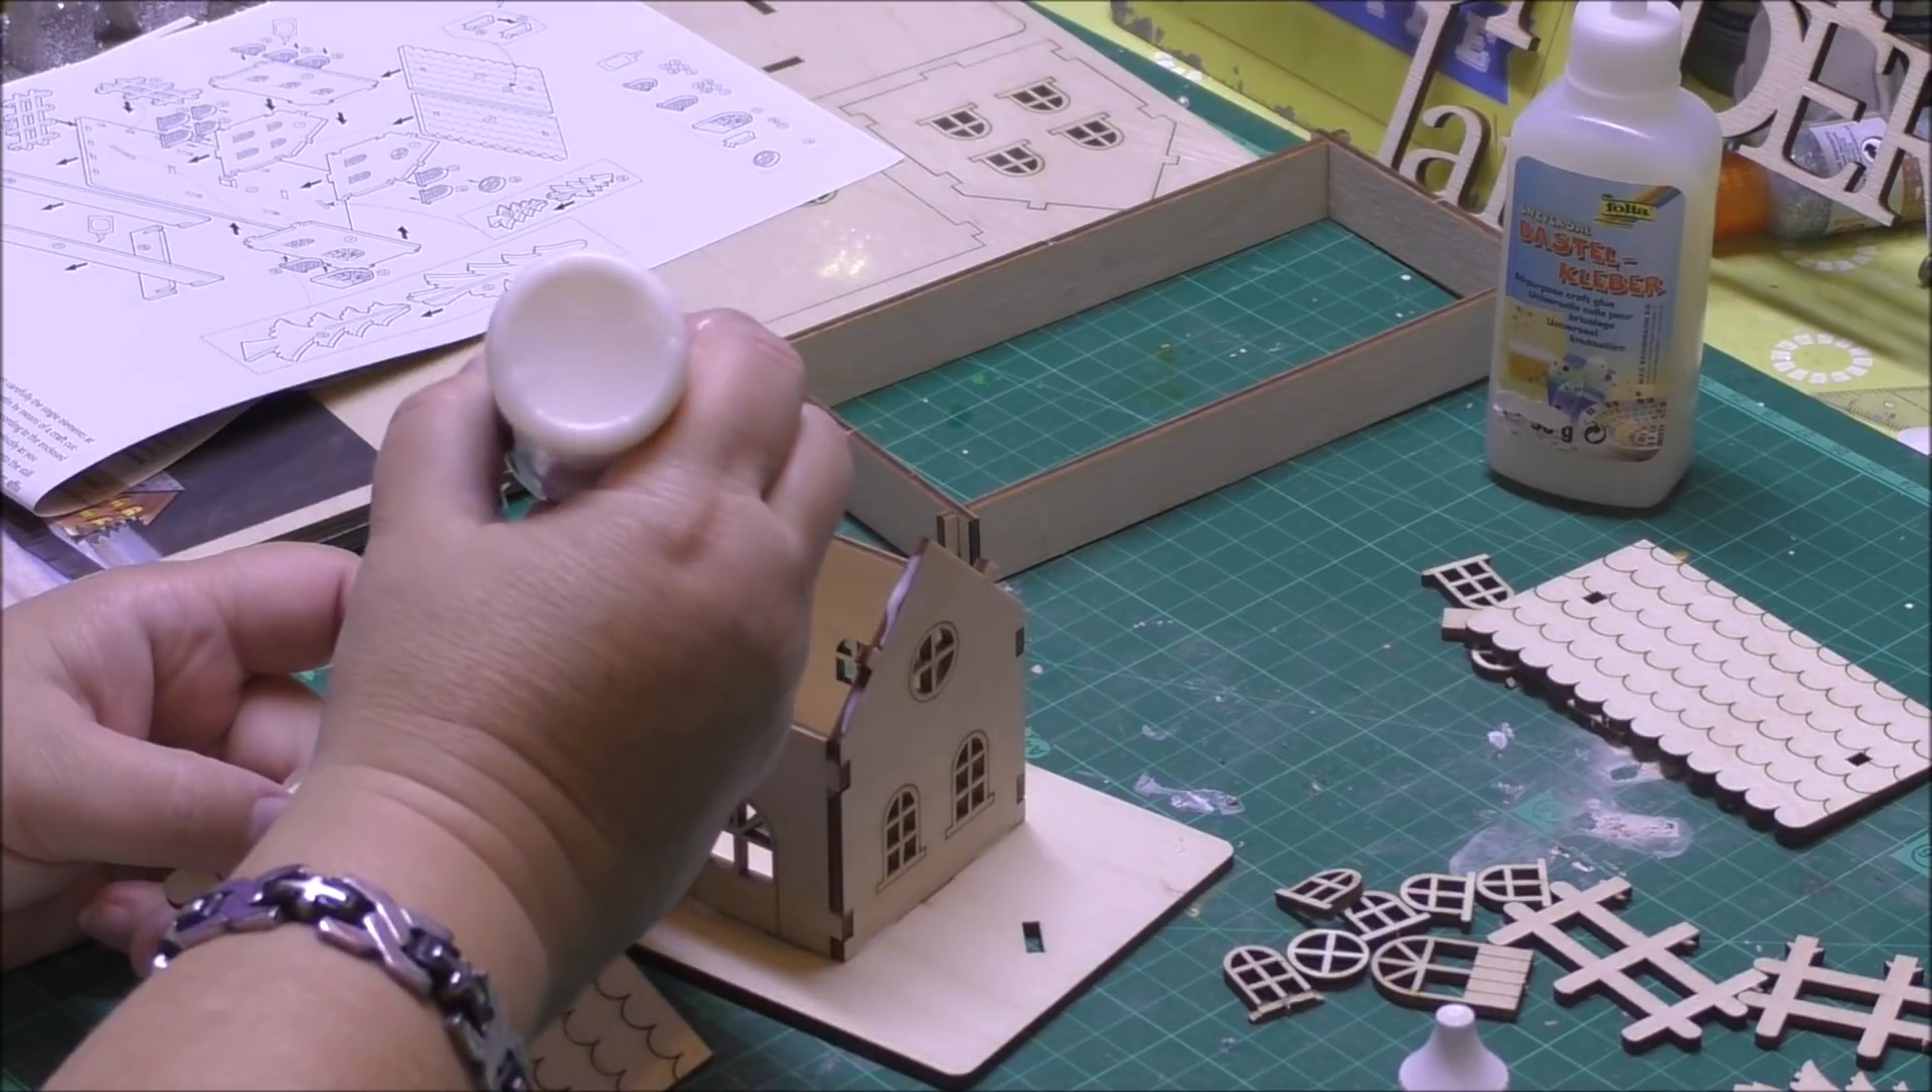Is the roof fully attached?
No.